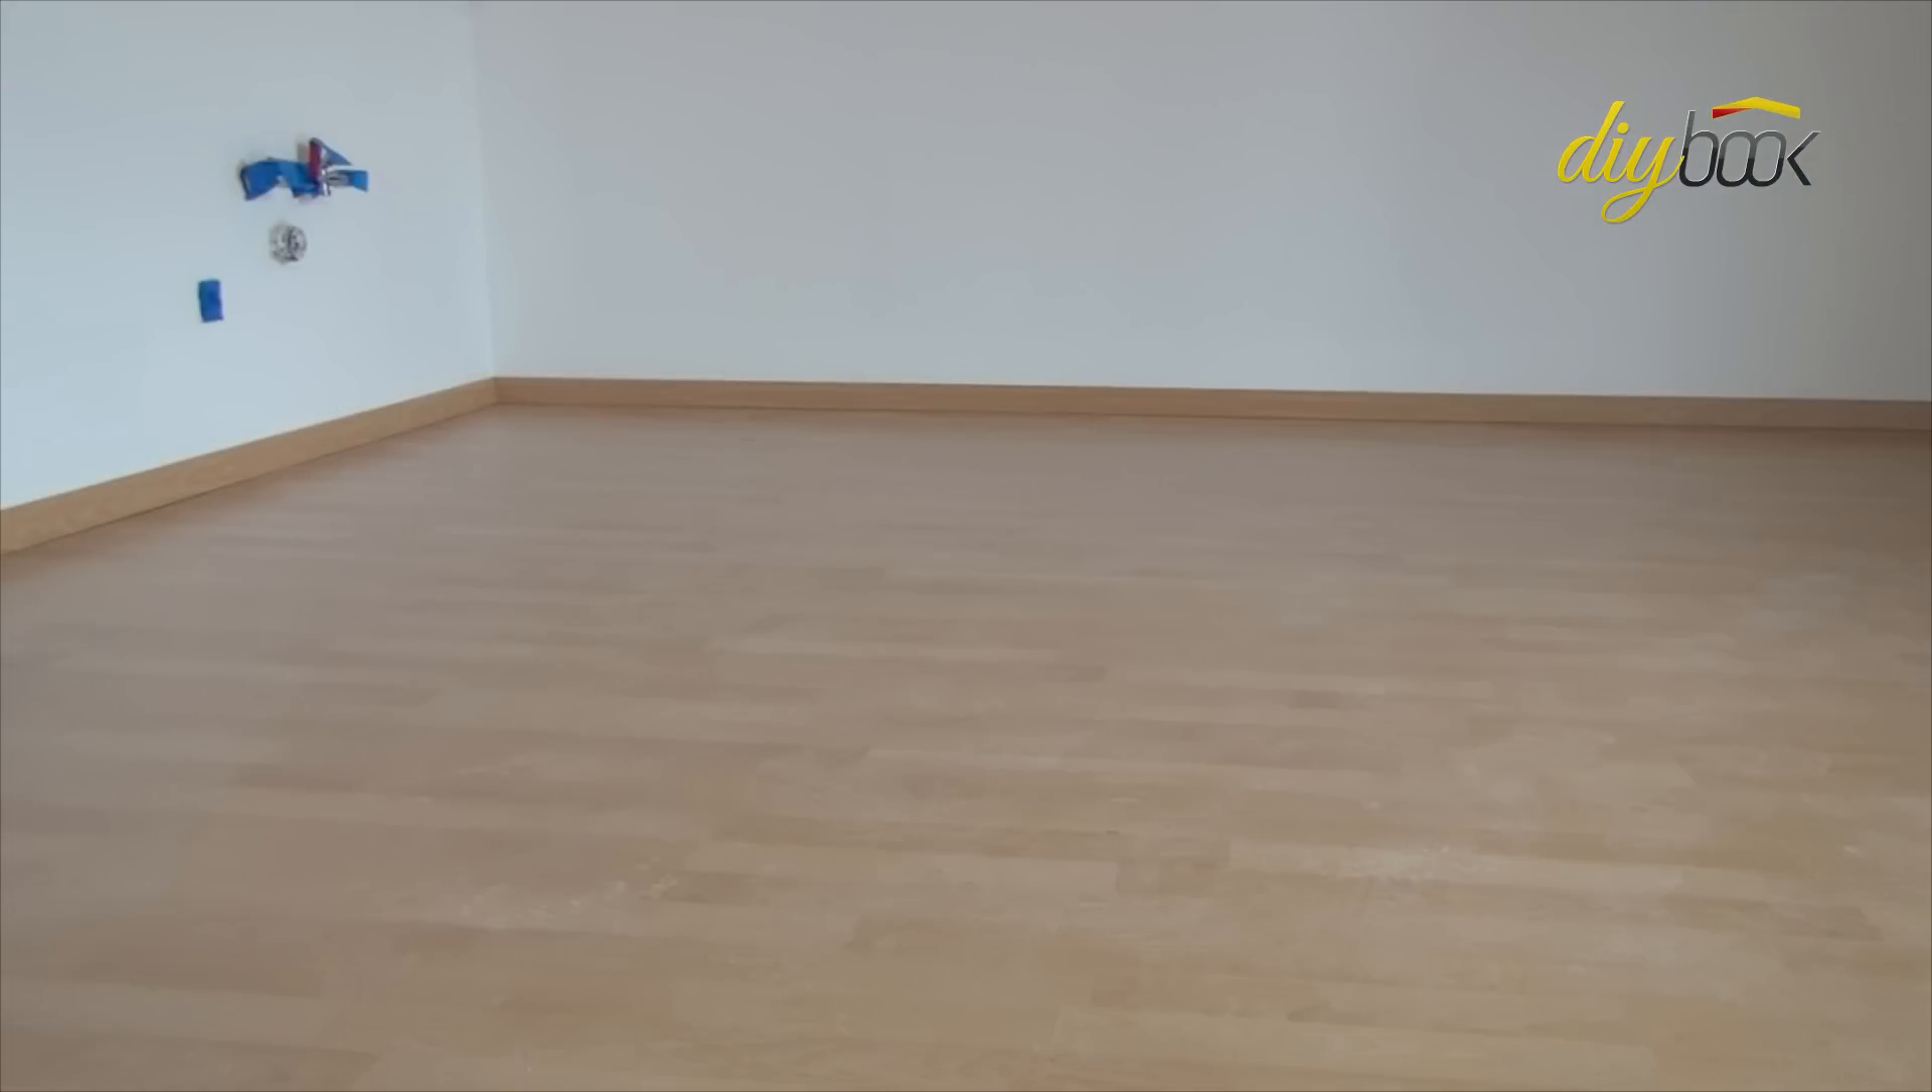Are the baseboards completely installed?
Yes.